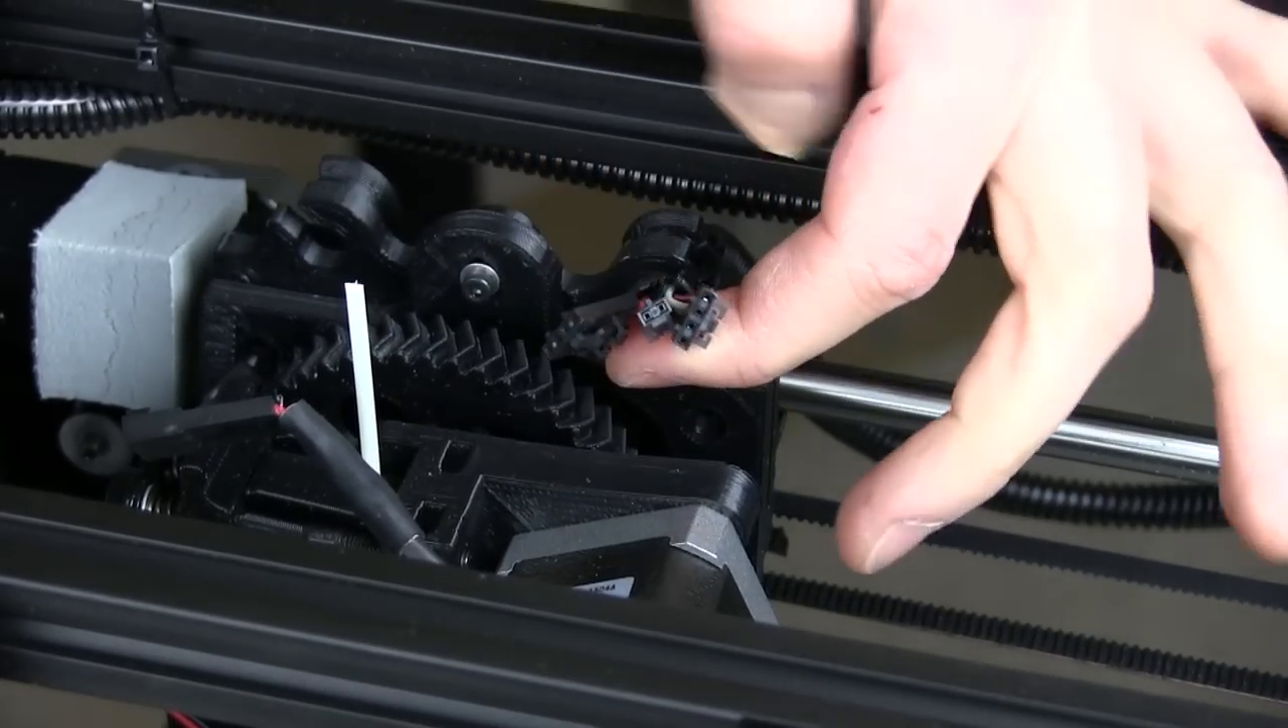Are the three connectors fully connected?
No.